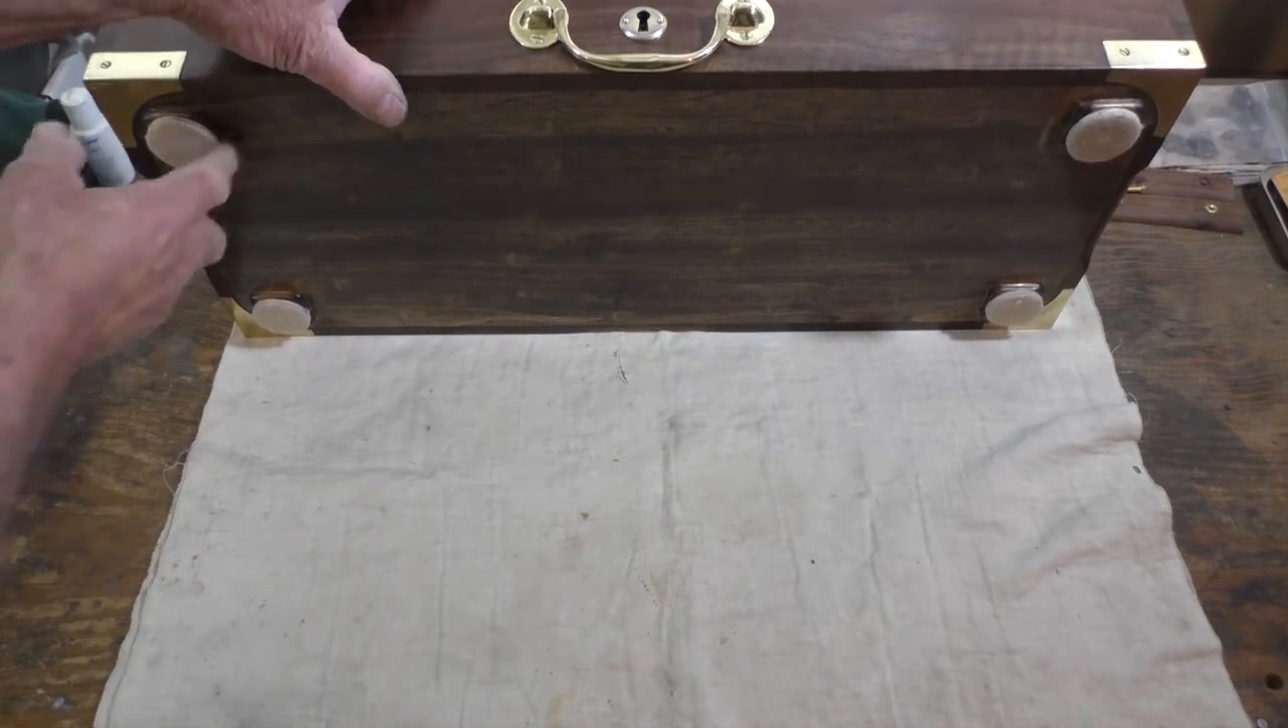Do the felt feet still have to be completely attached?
No.